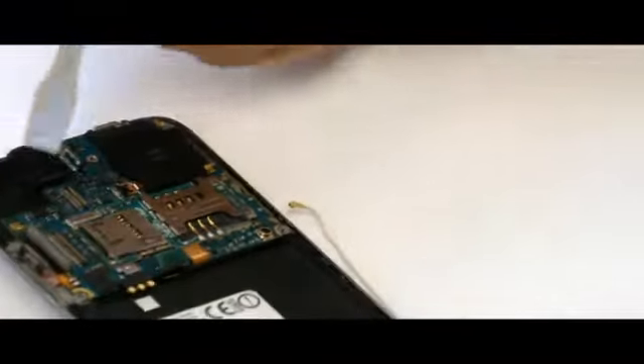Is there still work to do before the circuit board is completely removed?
Yes.